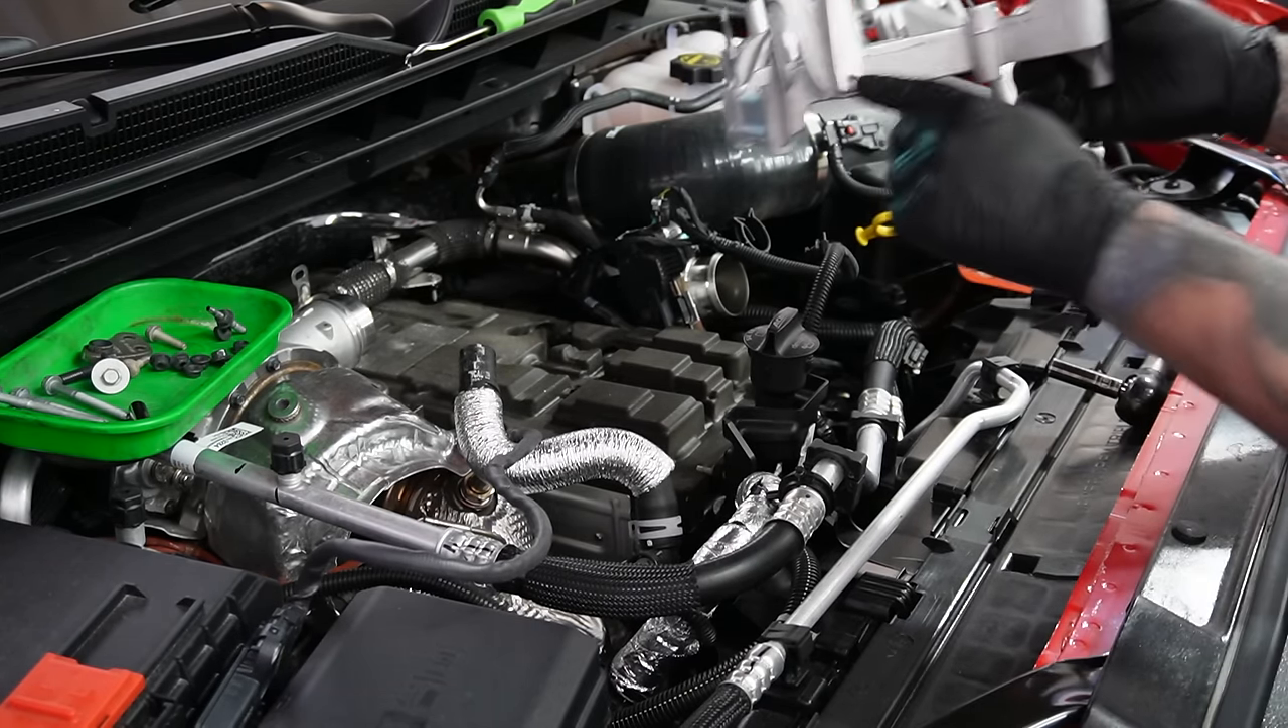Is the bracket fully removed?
Yes.